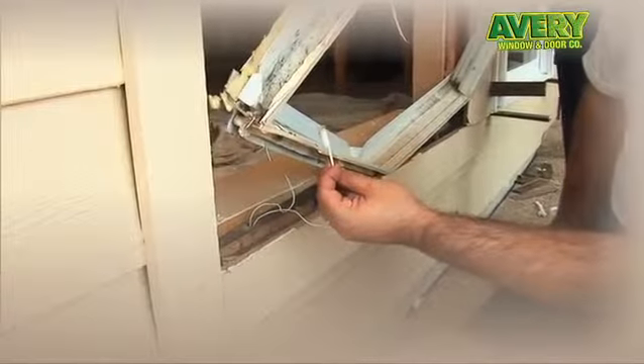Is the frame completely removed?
No.